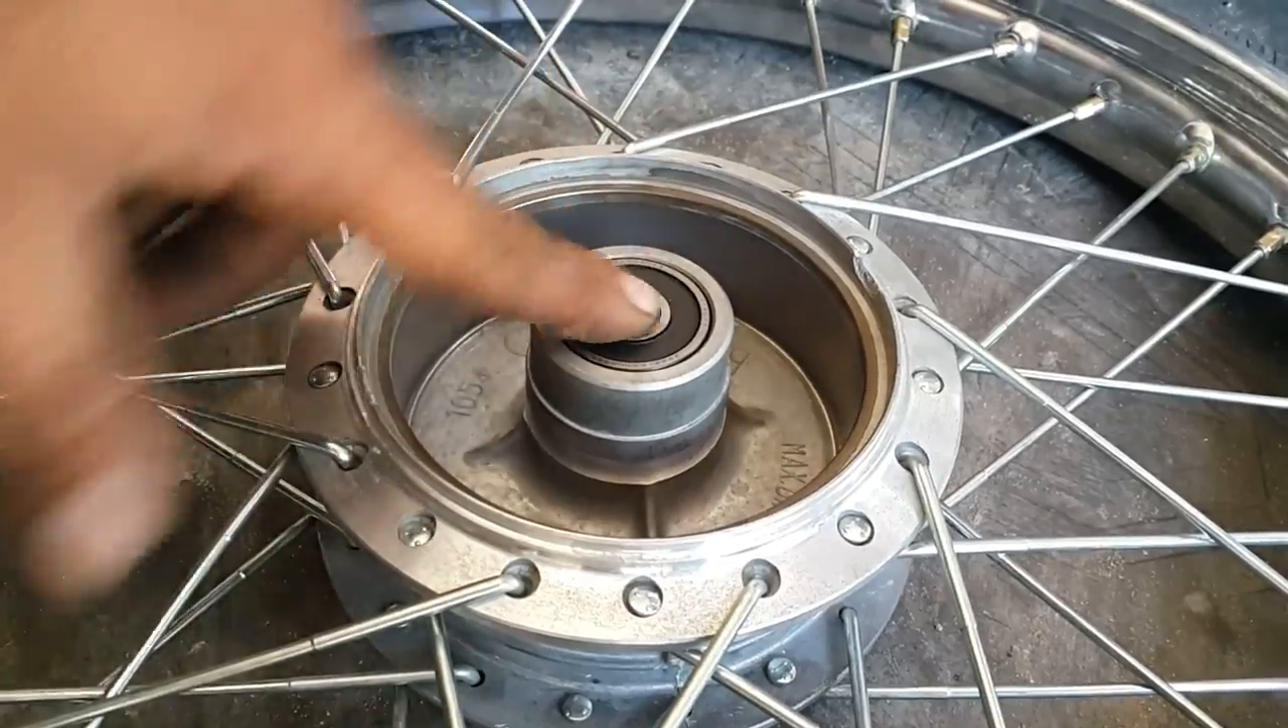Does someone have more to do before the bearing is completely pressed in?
No.